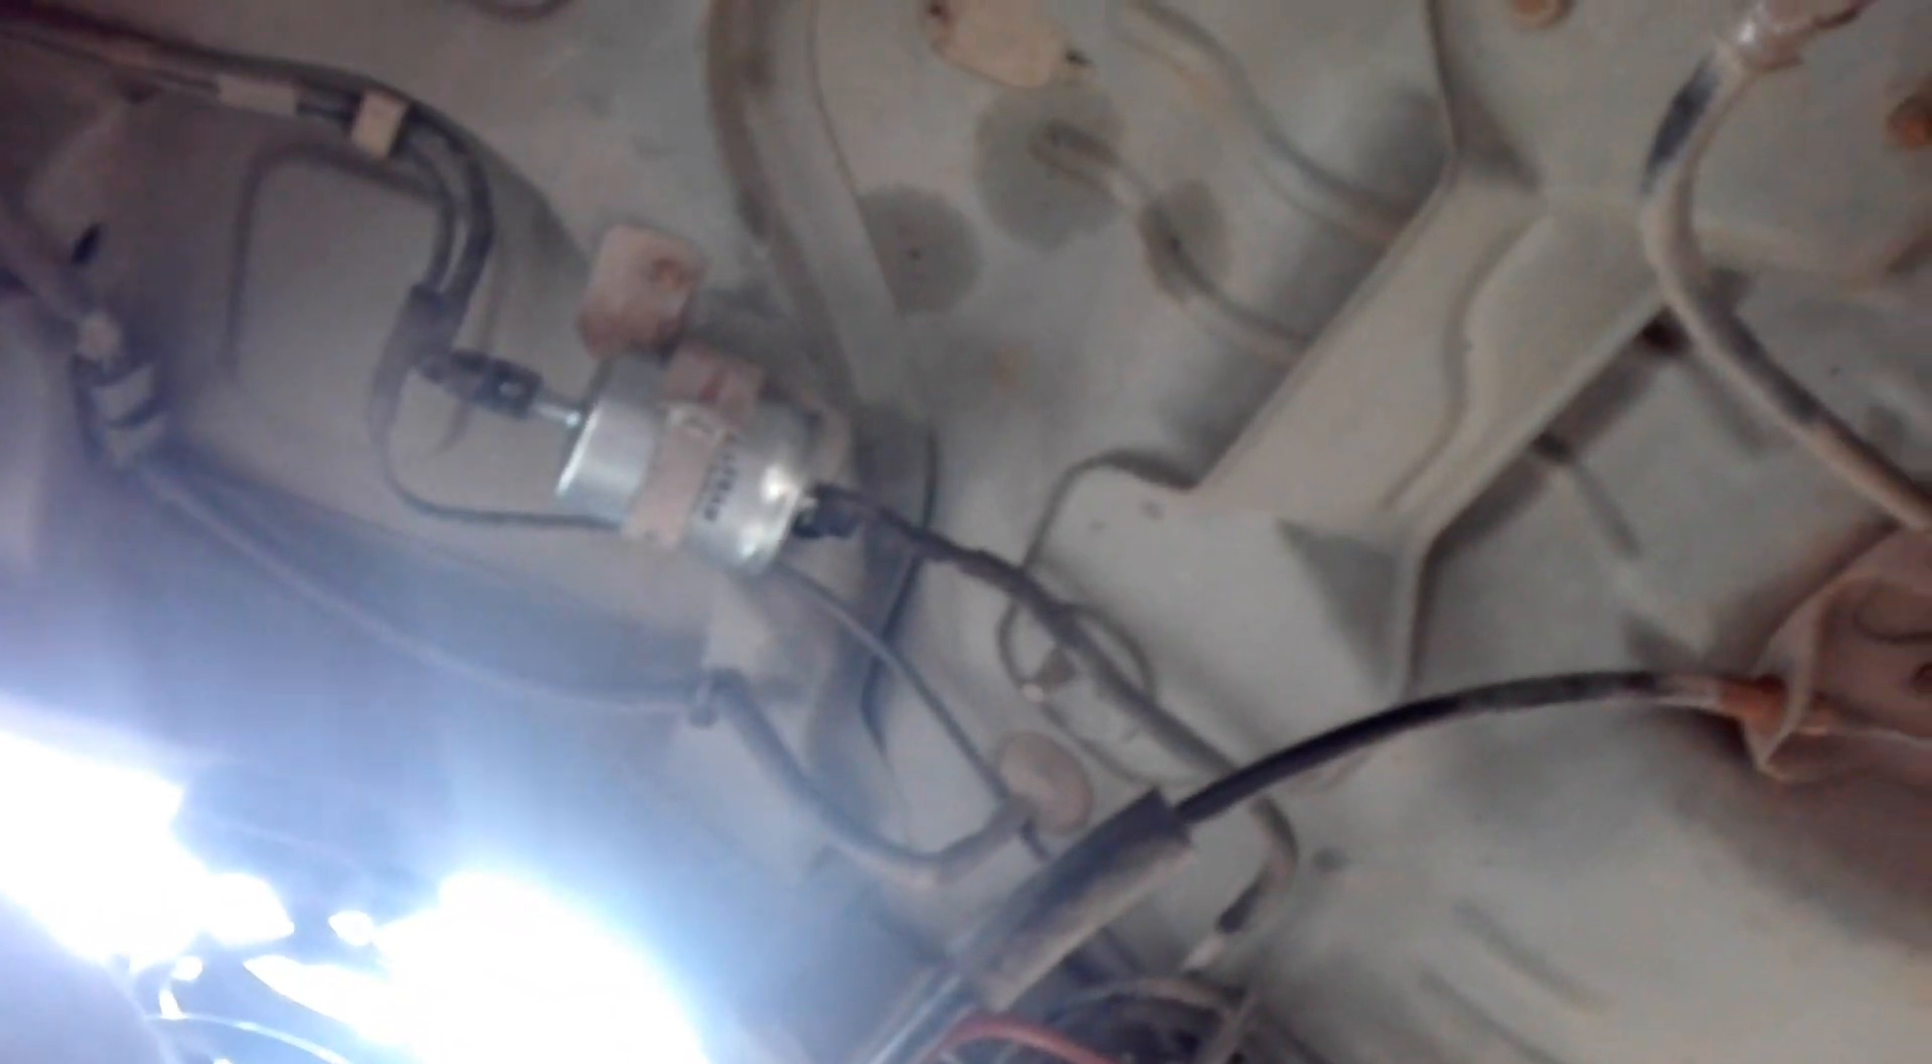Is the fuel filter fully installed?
Yes.